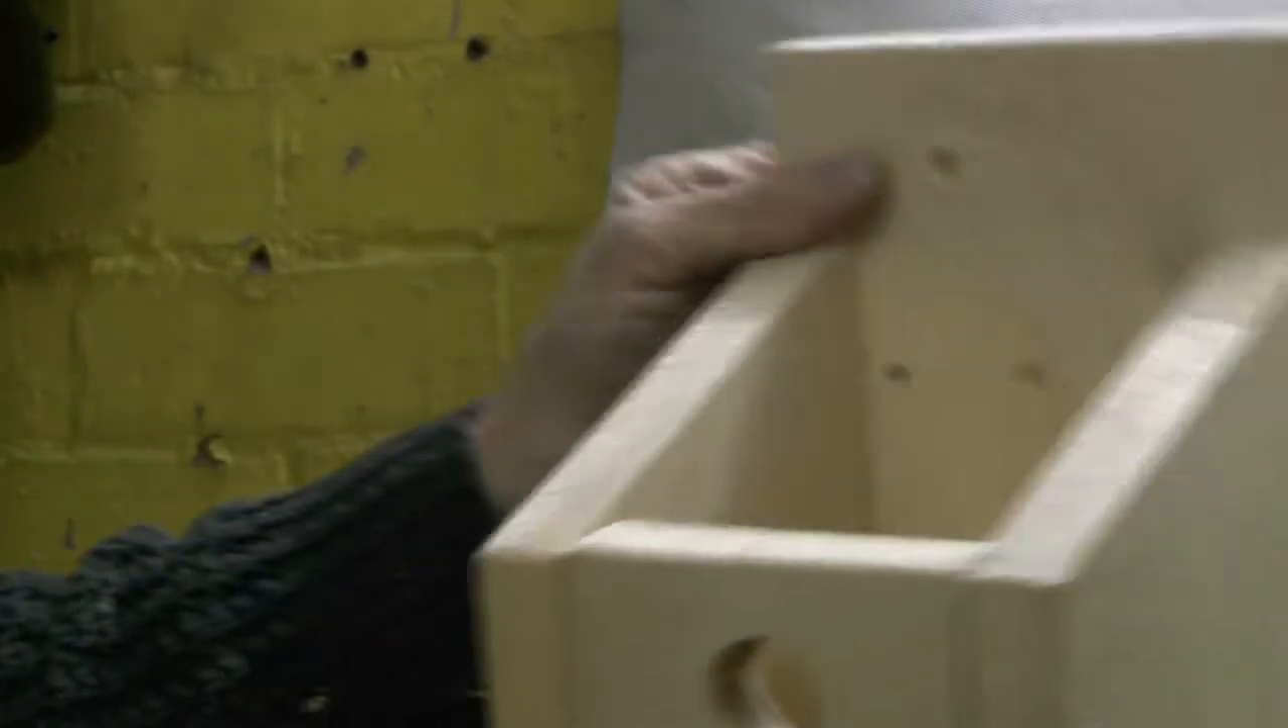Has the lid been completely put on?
No.